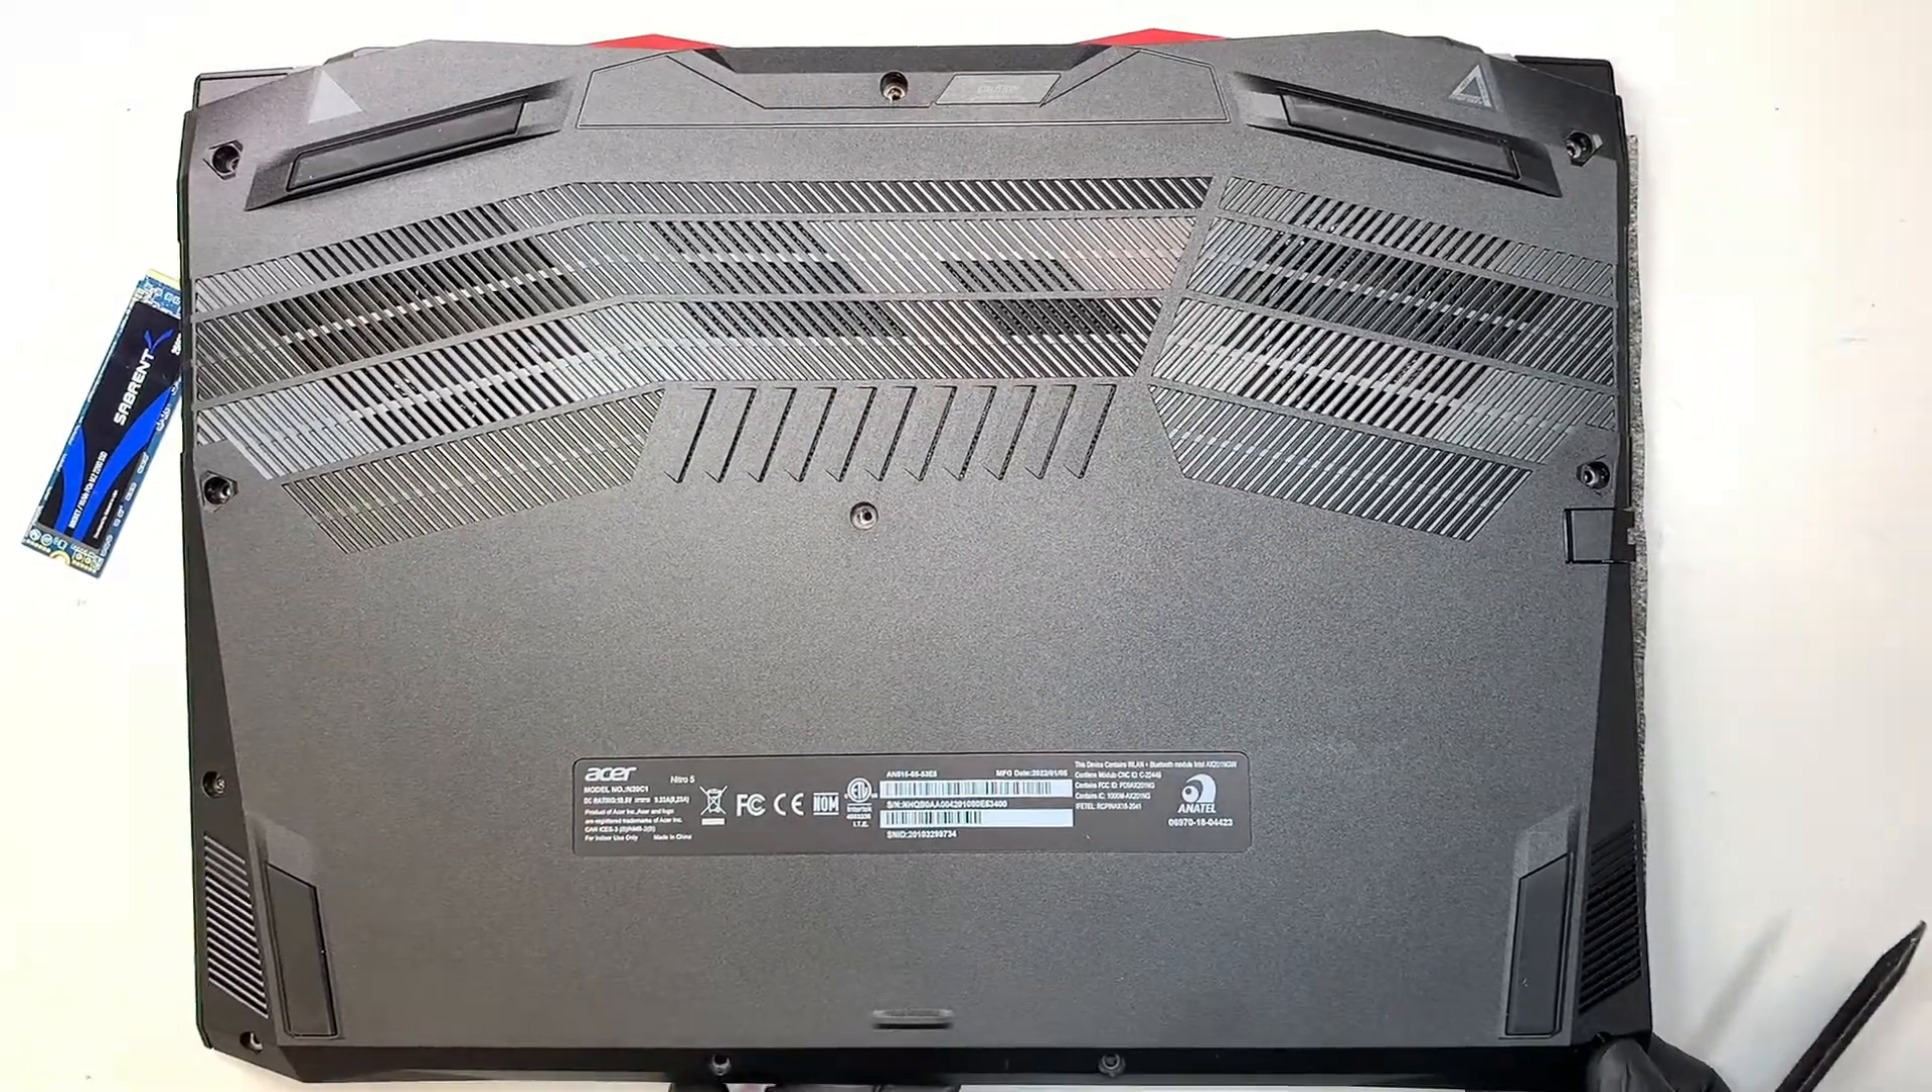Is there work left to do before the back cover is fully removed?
Yes.